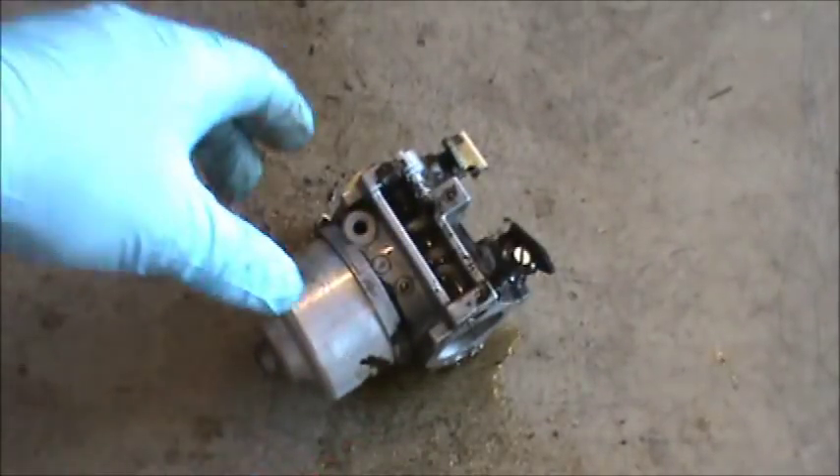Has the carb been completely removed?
Yes.